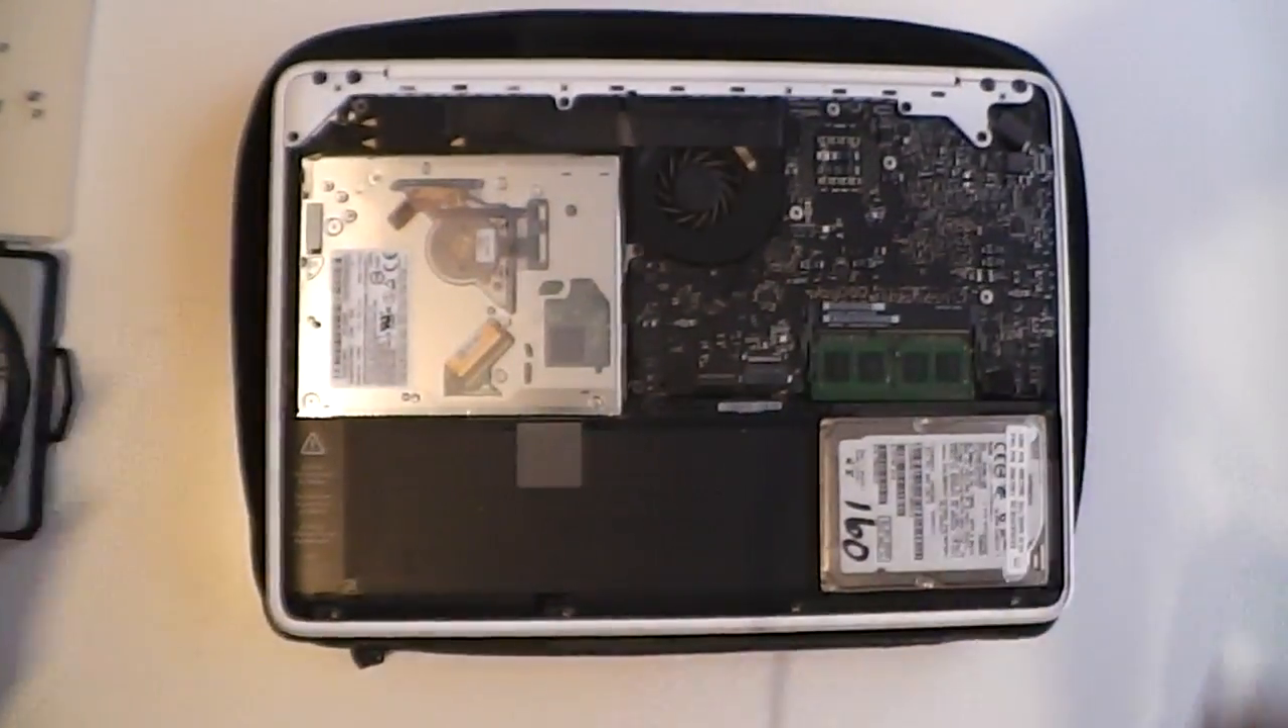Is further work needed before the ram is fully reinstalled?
No.